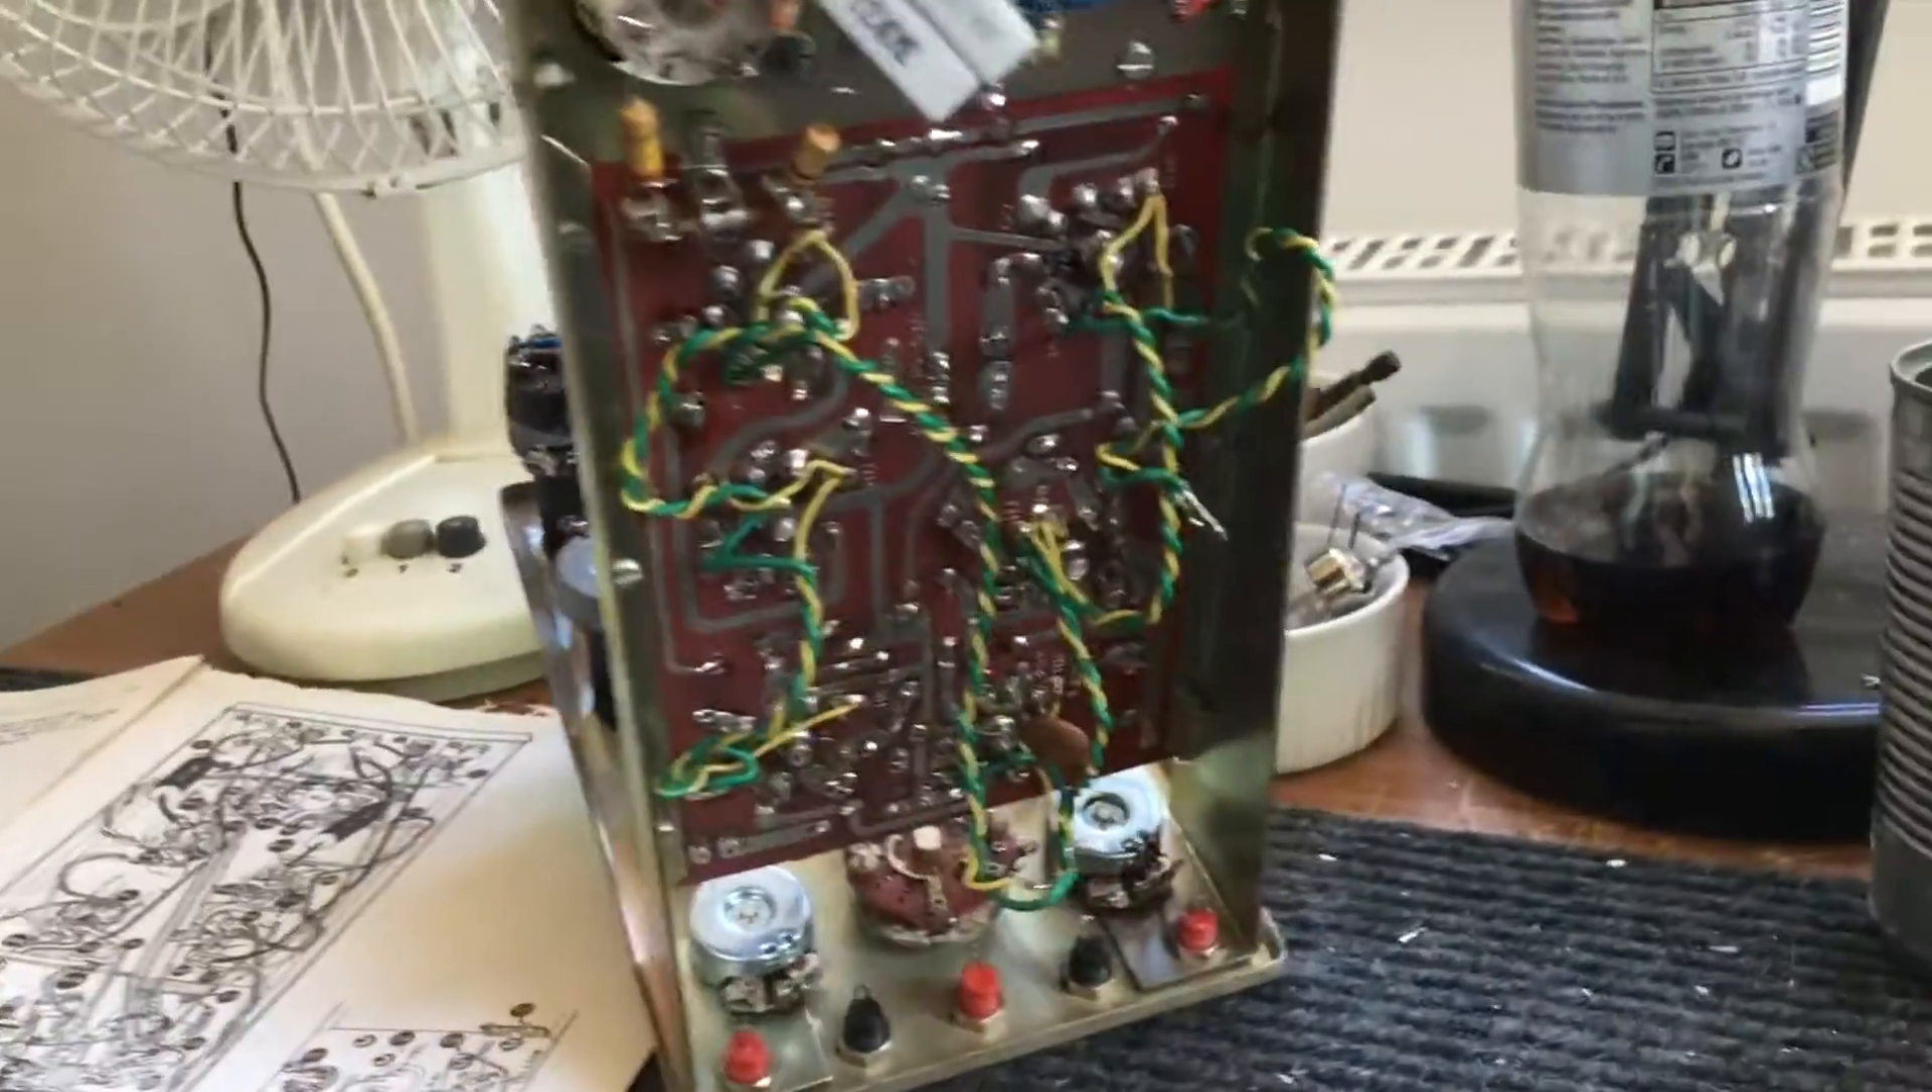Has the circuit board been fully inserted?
Yes.